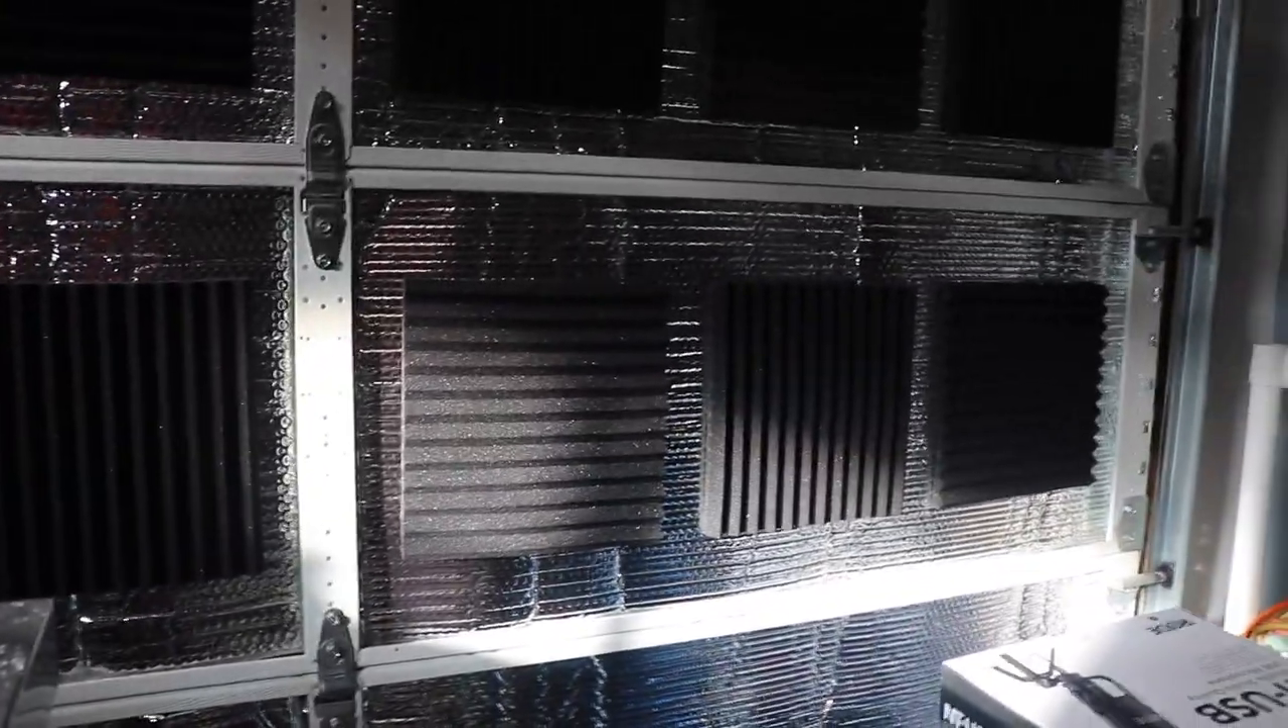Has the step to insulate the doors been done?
Yes.